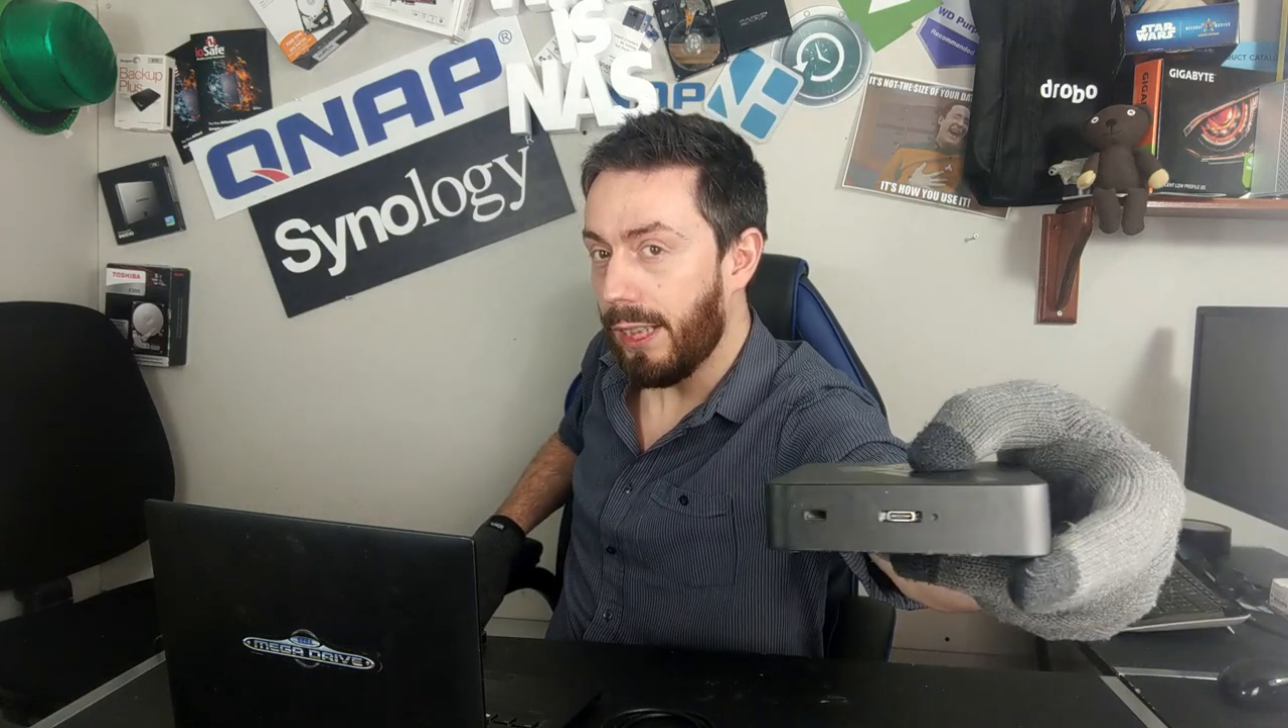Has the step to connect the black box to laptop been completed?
No.